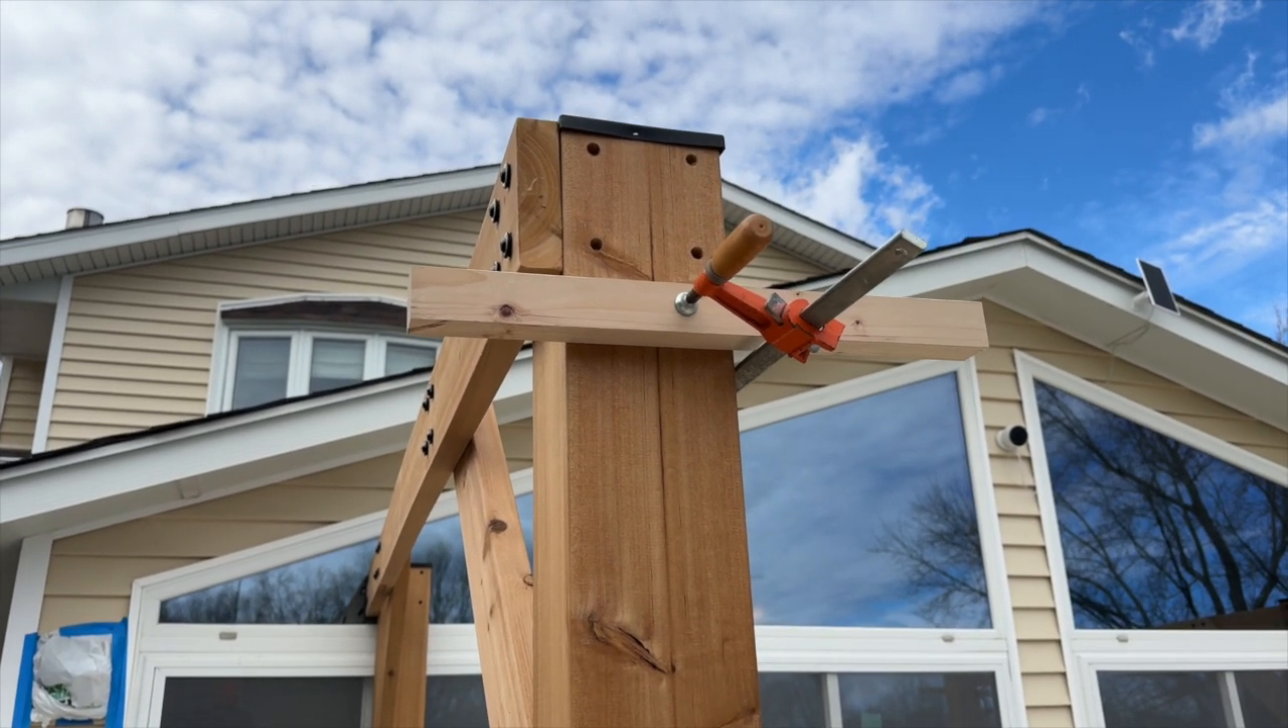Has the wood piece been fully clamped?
Yes.